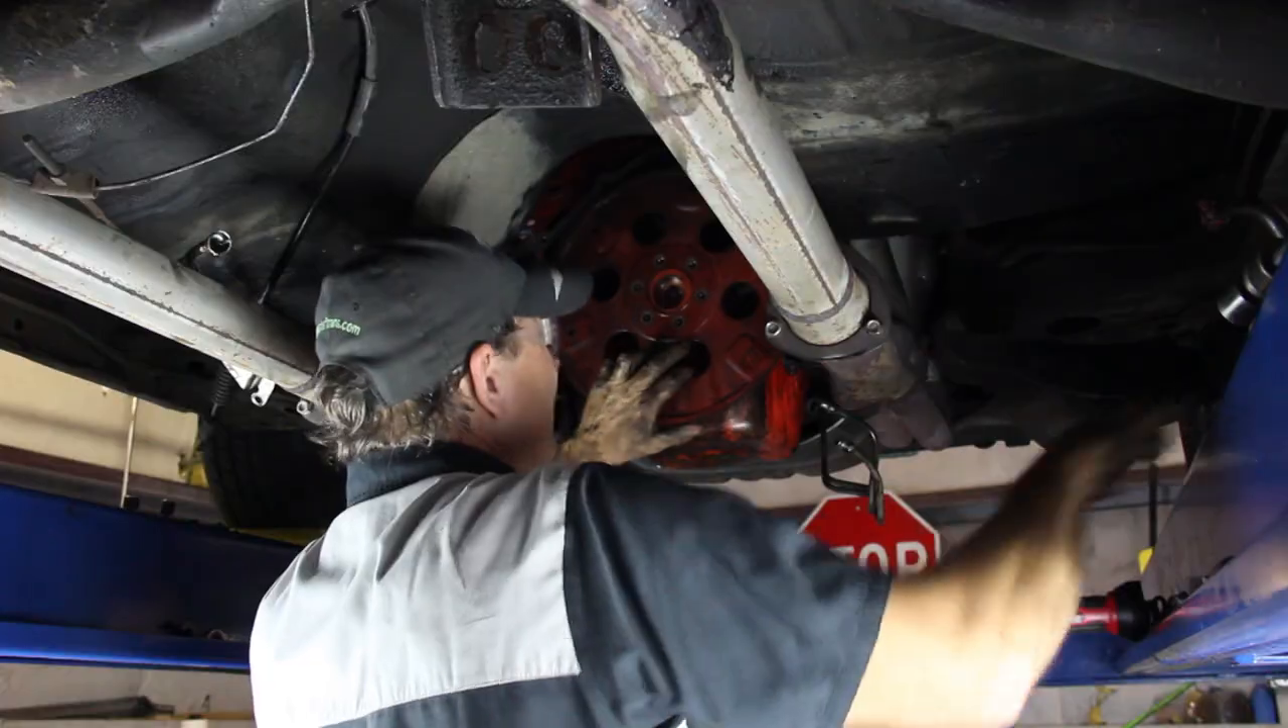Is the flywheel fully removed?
No.